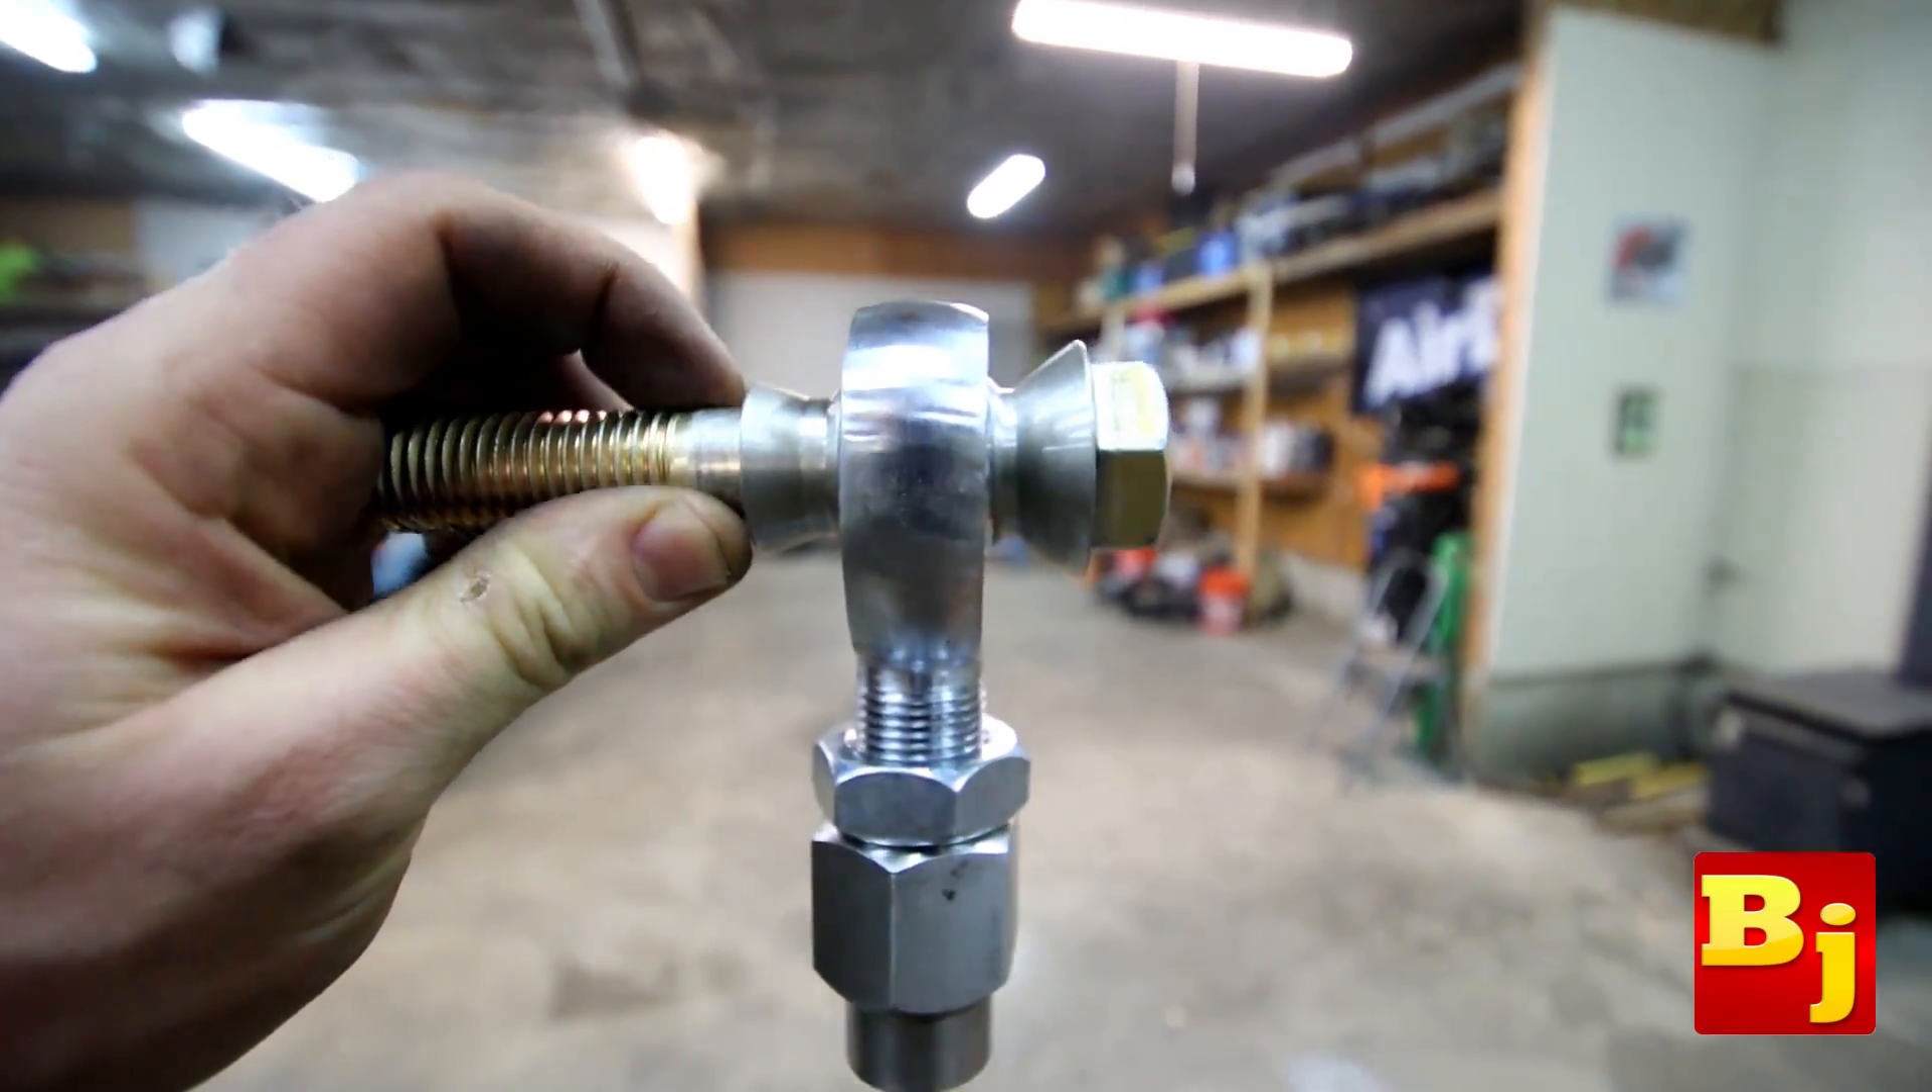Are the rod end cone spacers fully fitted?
Yes.